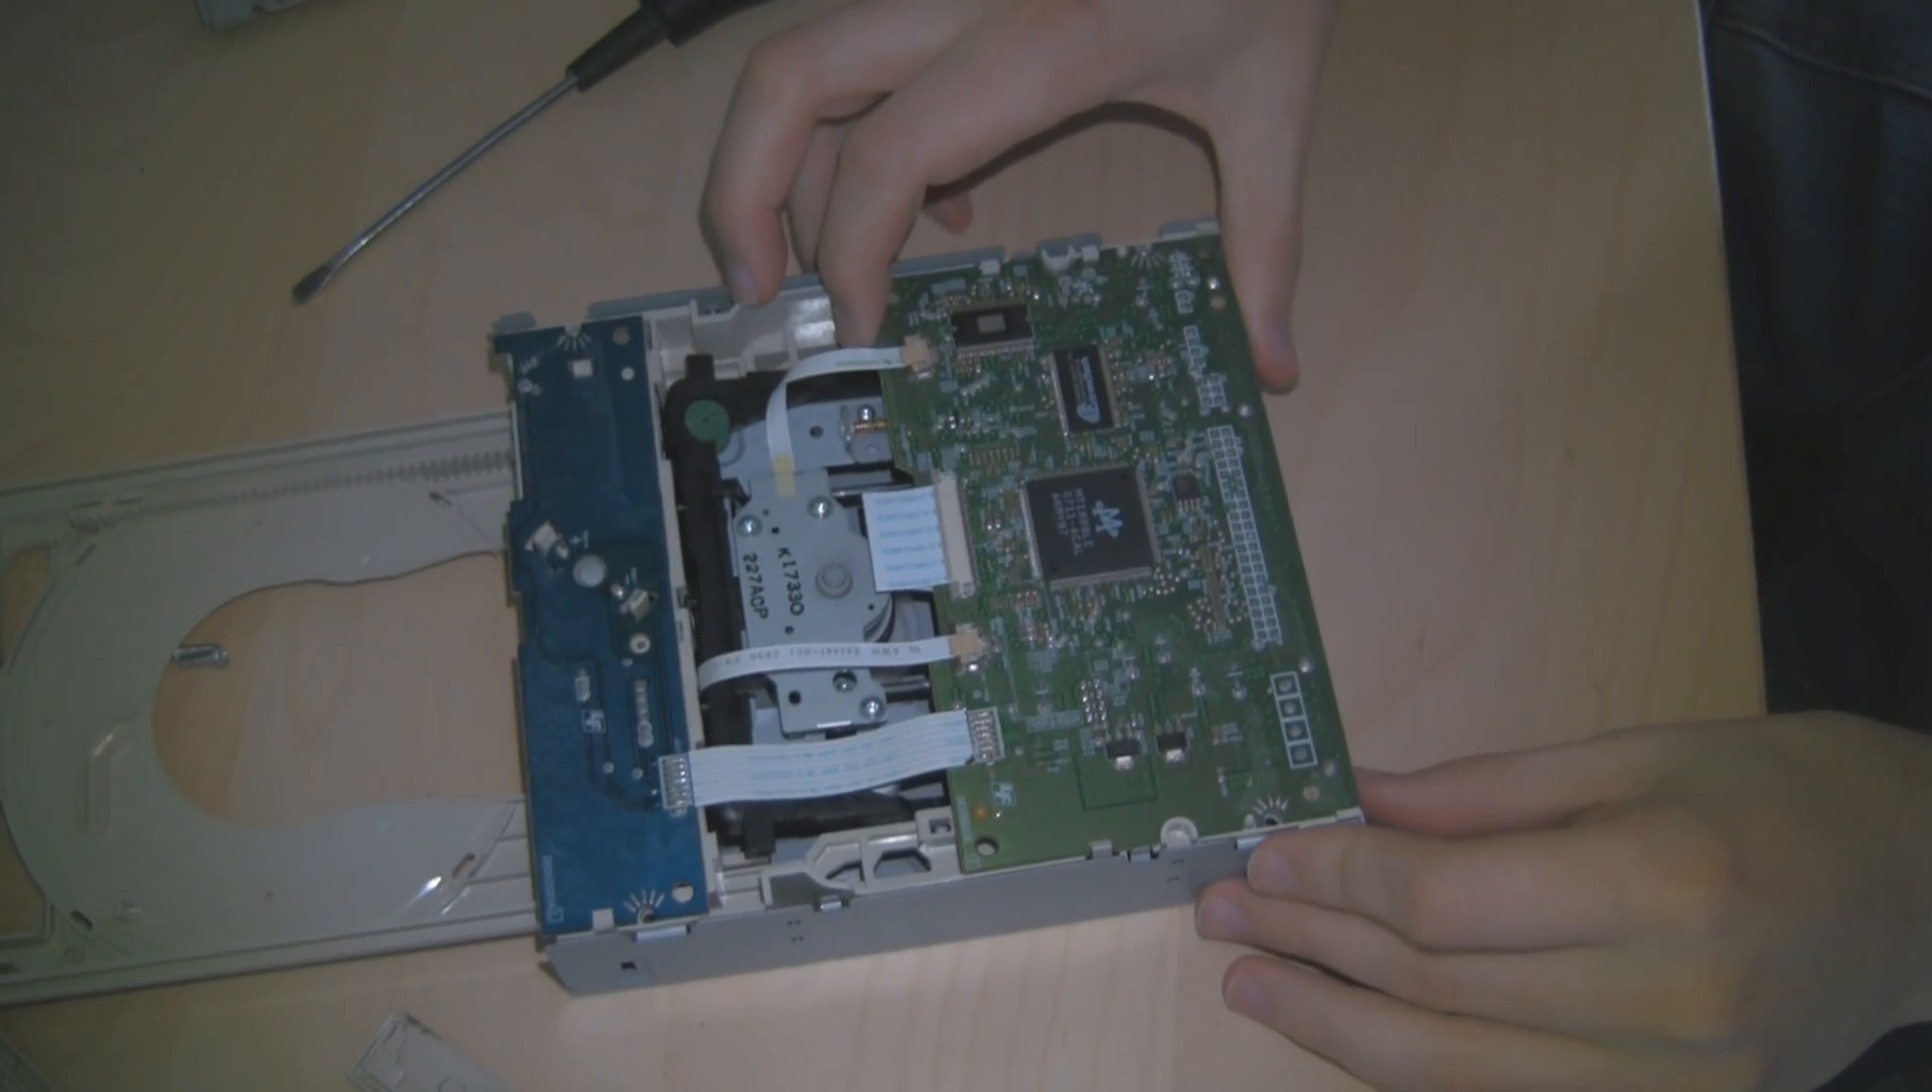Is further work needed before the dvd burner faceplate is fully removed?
No.